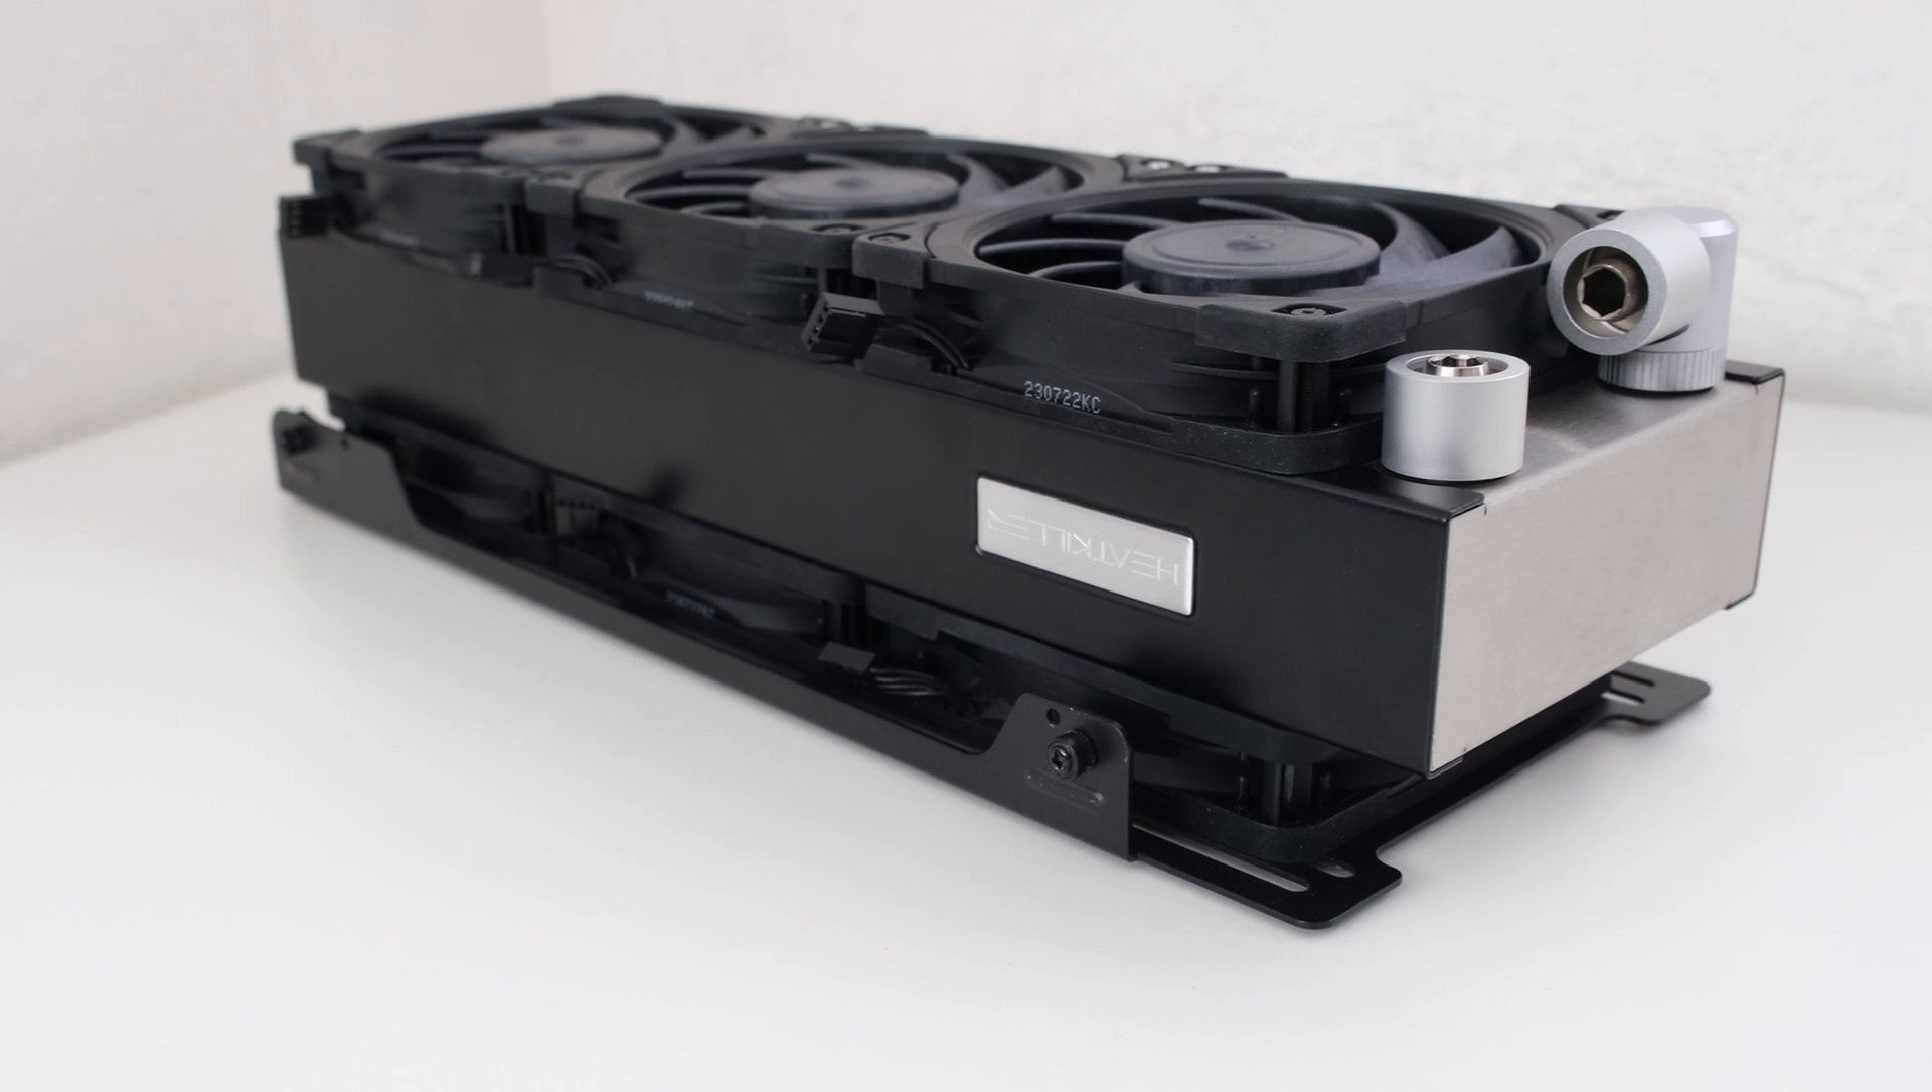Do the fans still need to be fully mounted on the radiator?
No.